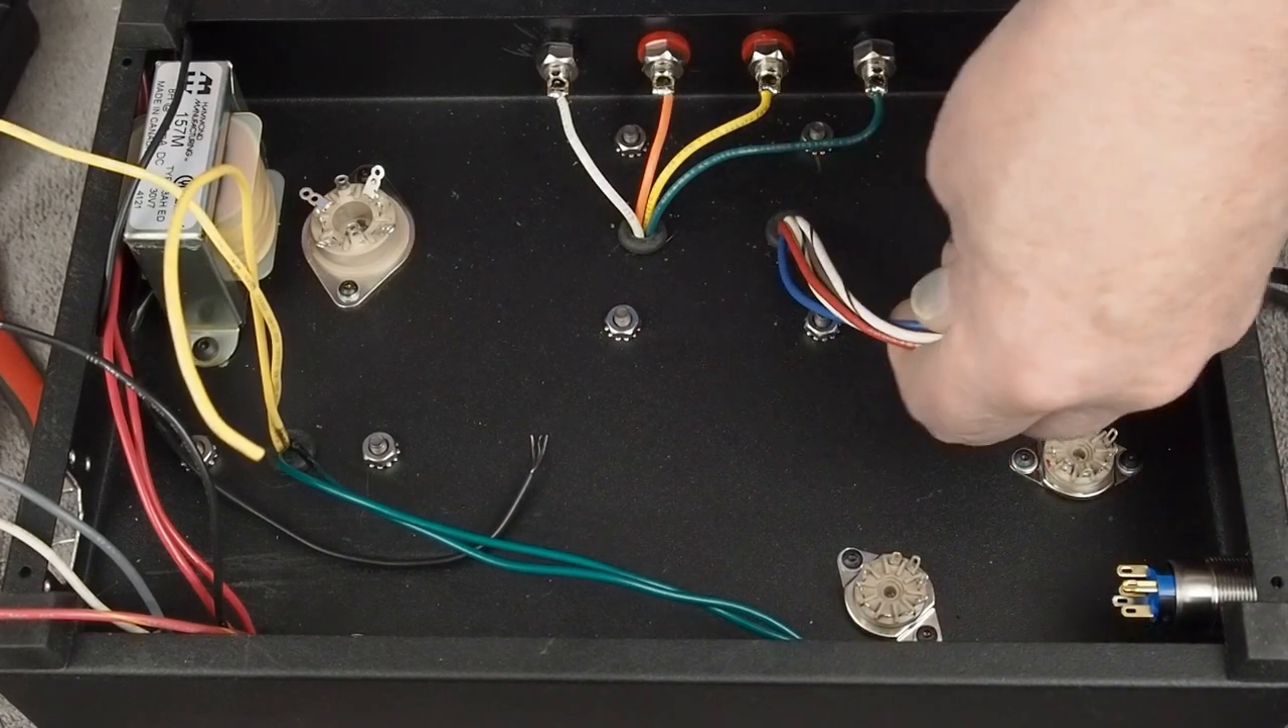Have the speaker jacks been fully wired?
Yes.